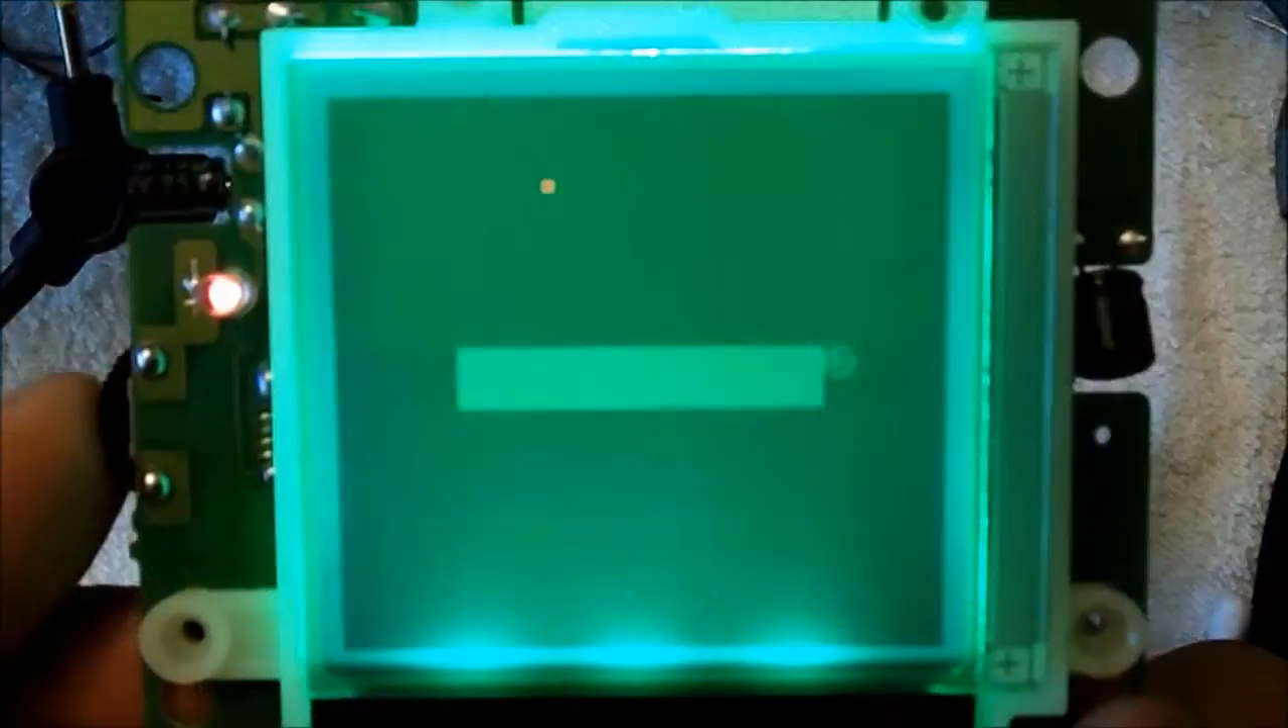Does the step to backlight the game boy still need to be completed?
No.